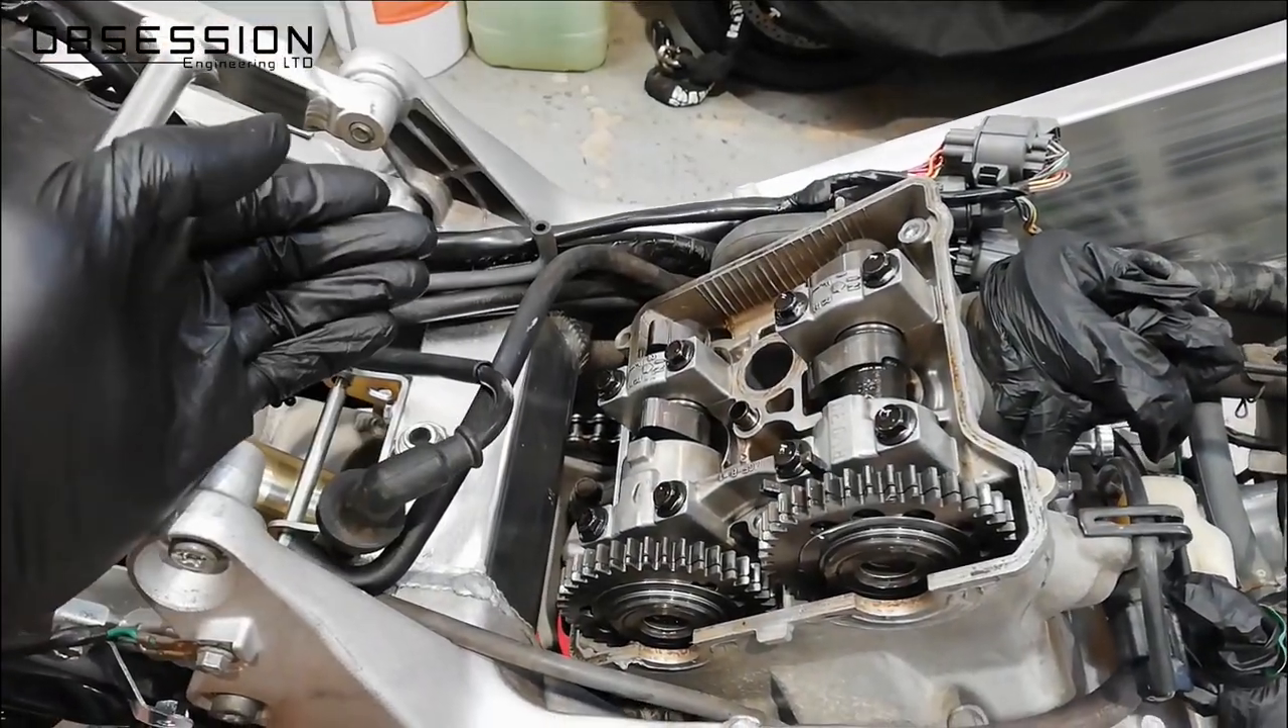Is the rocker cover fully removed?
Yes.